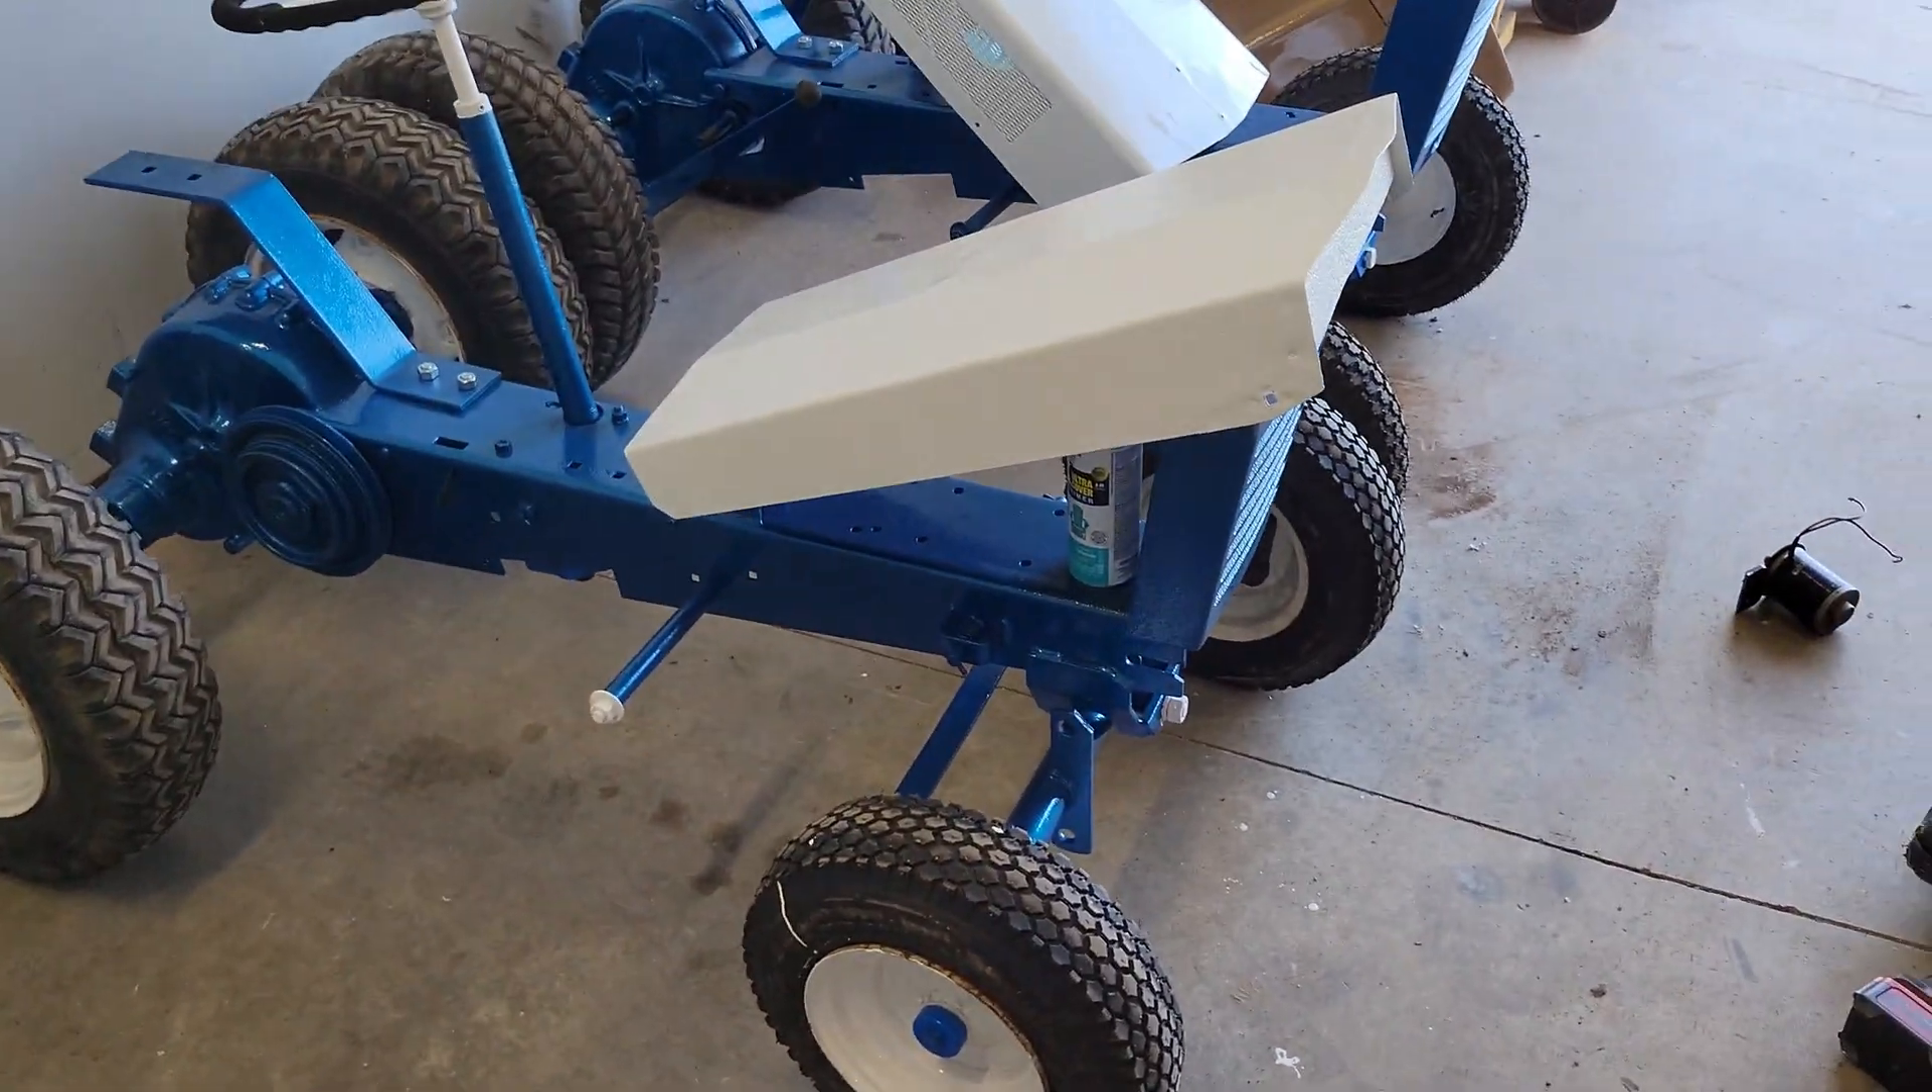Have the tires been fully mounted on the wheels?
Yes.